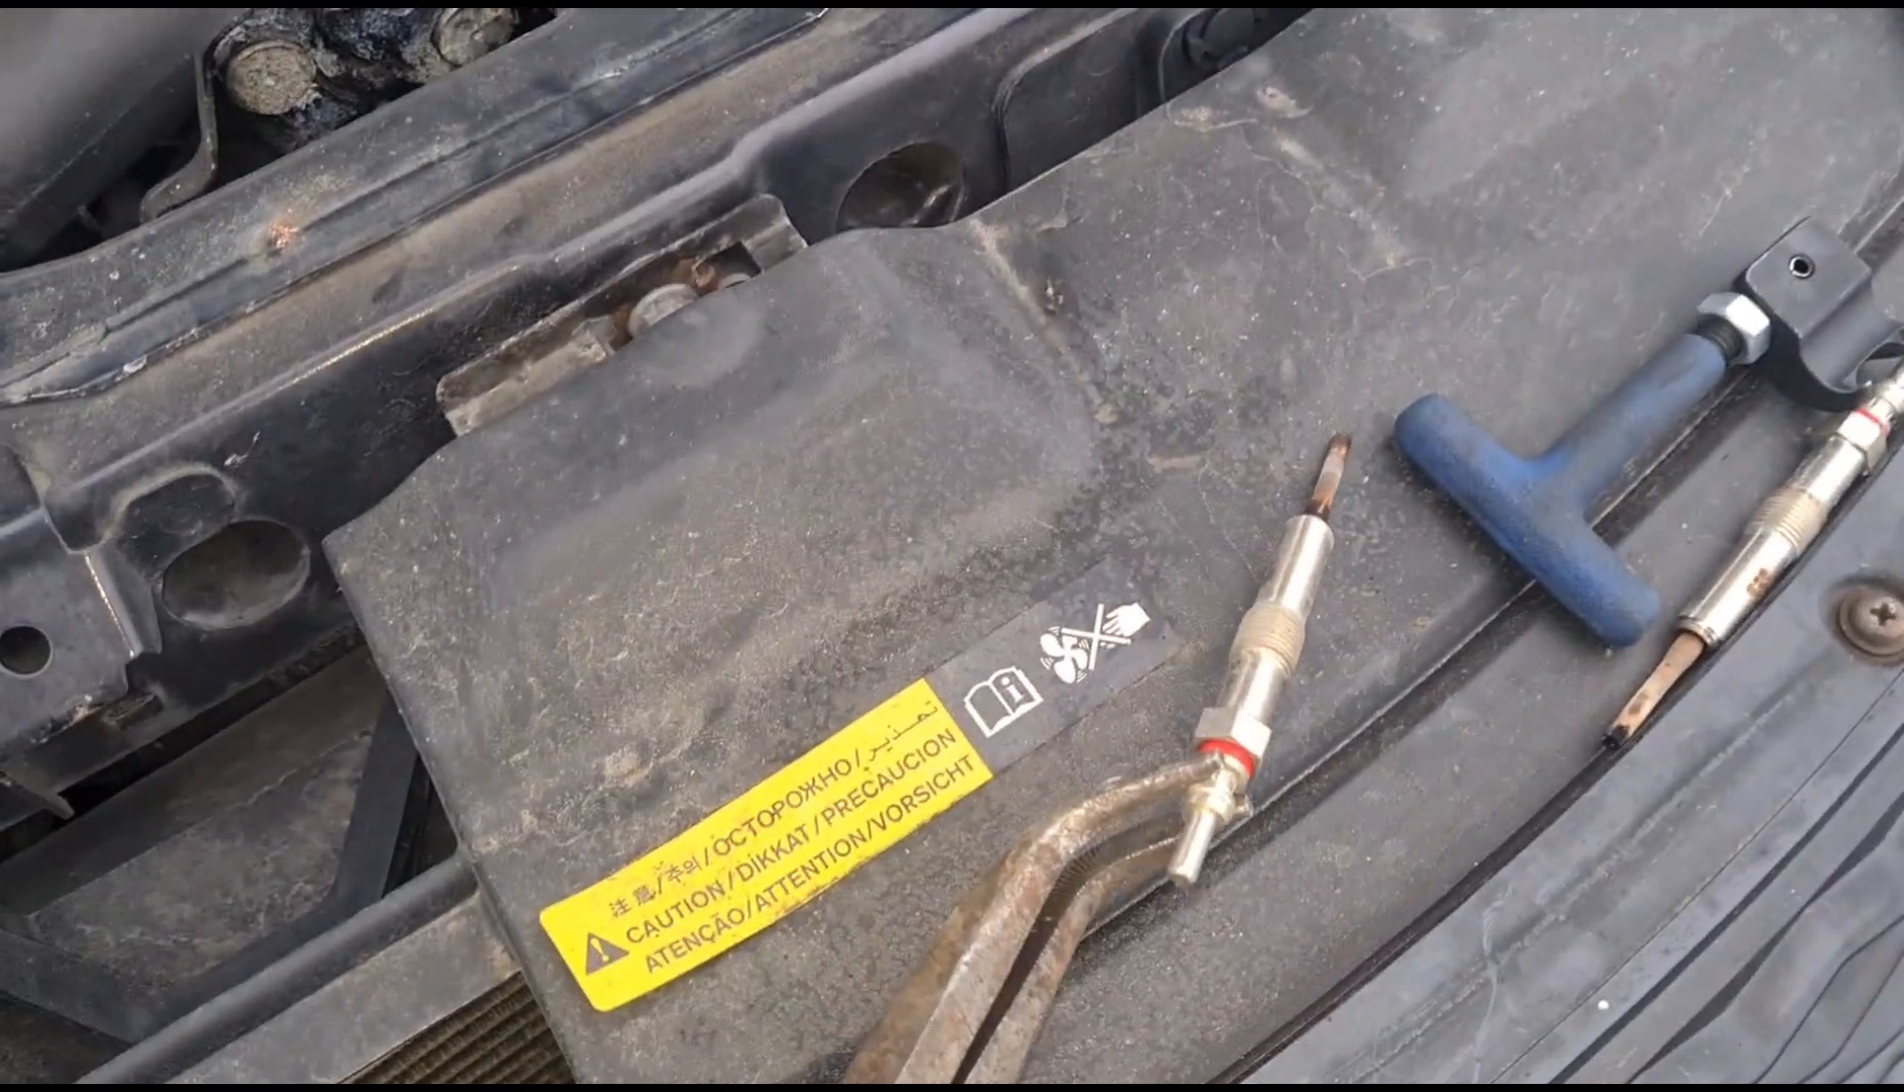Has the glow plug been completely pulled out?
Yes.